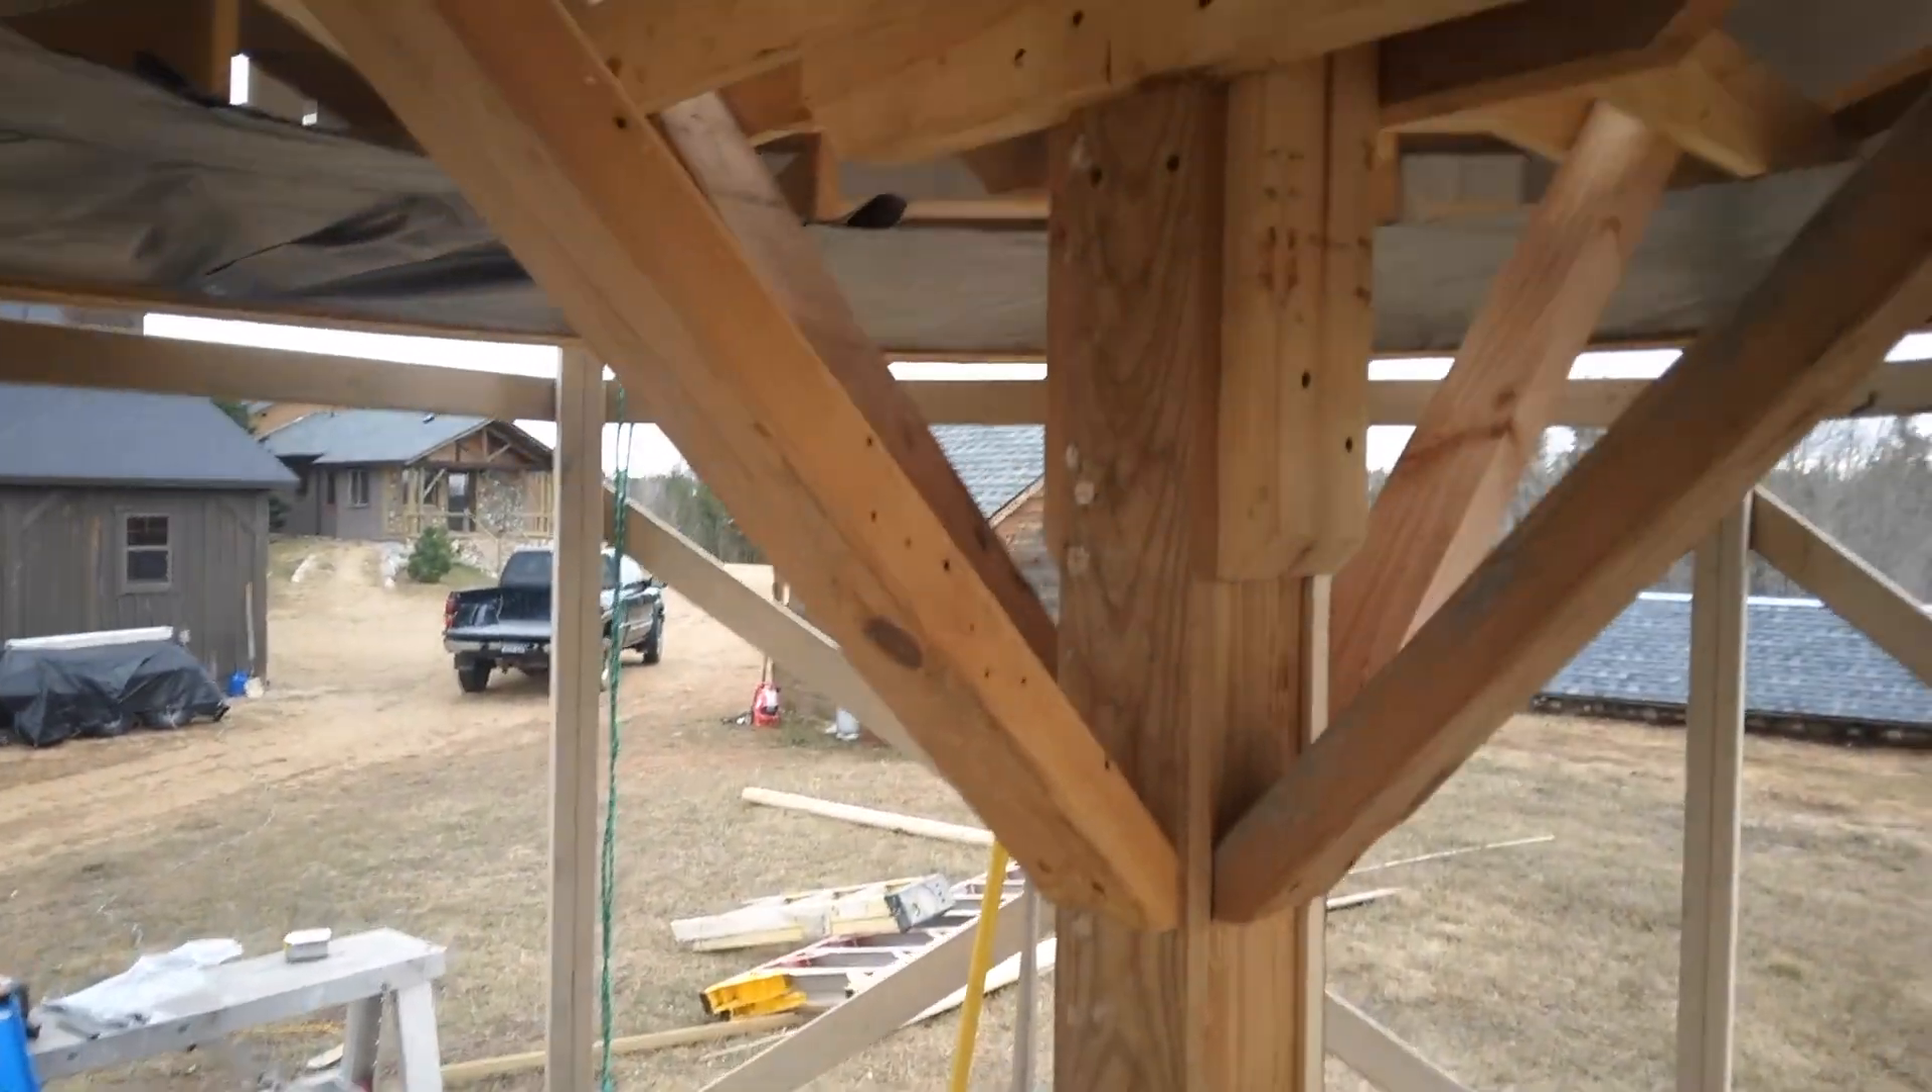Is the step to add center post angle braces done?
Yes.